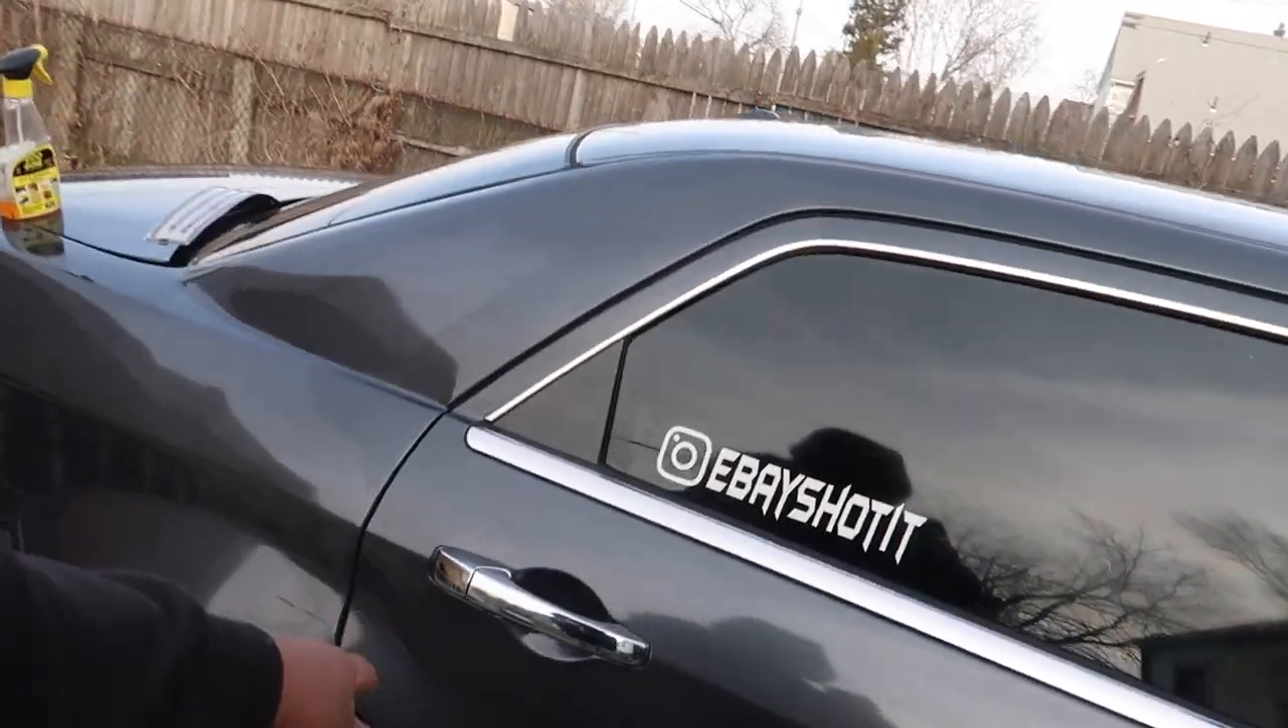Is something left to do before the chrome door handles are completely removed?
Yes.